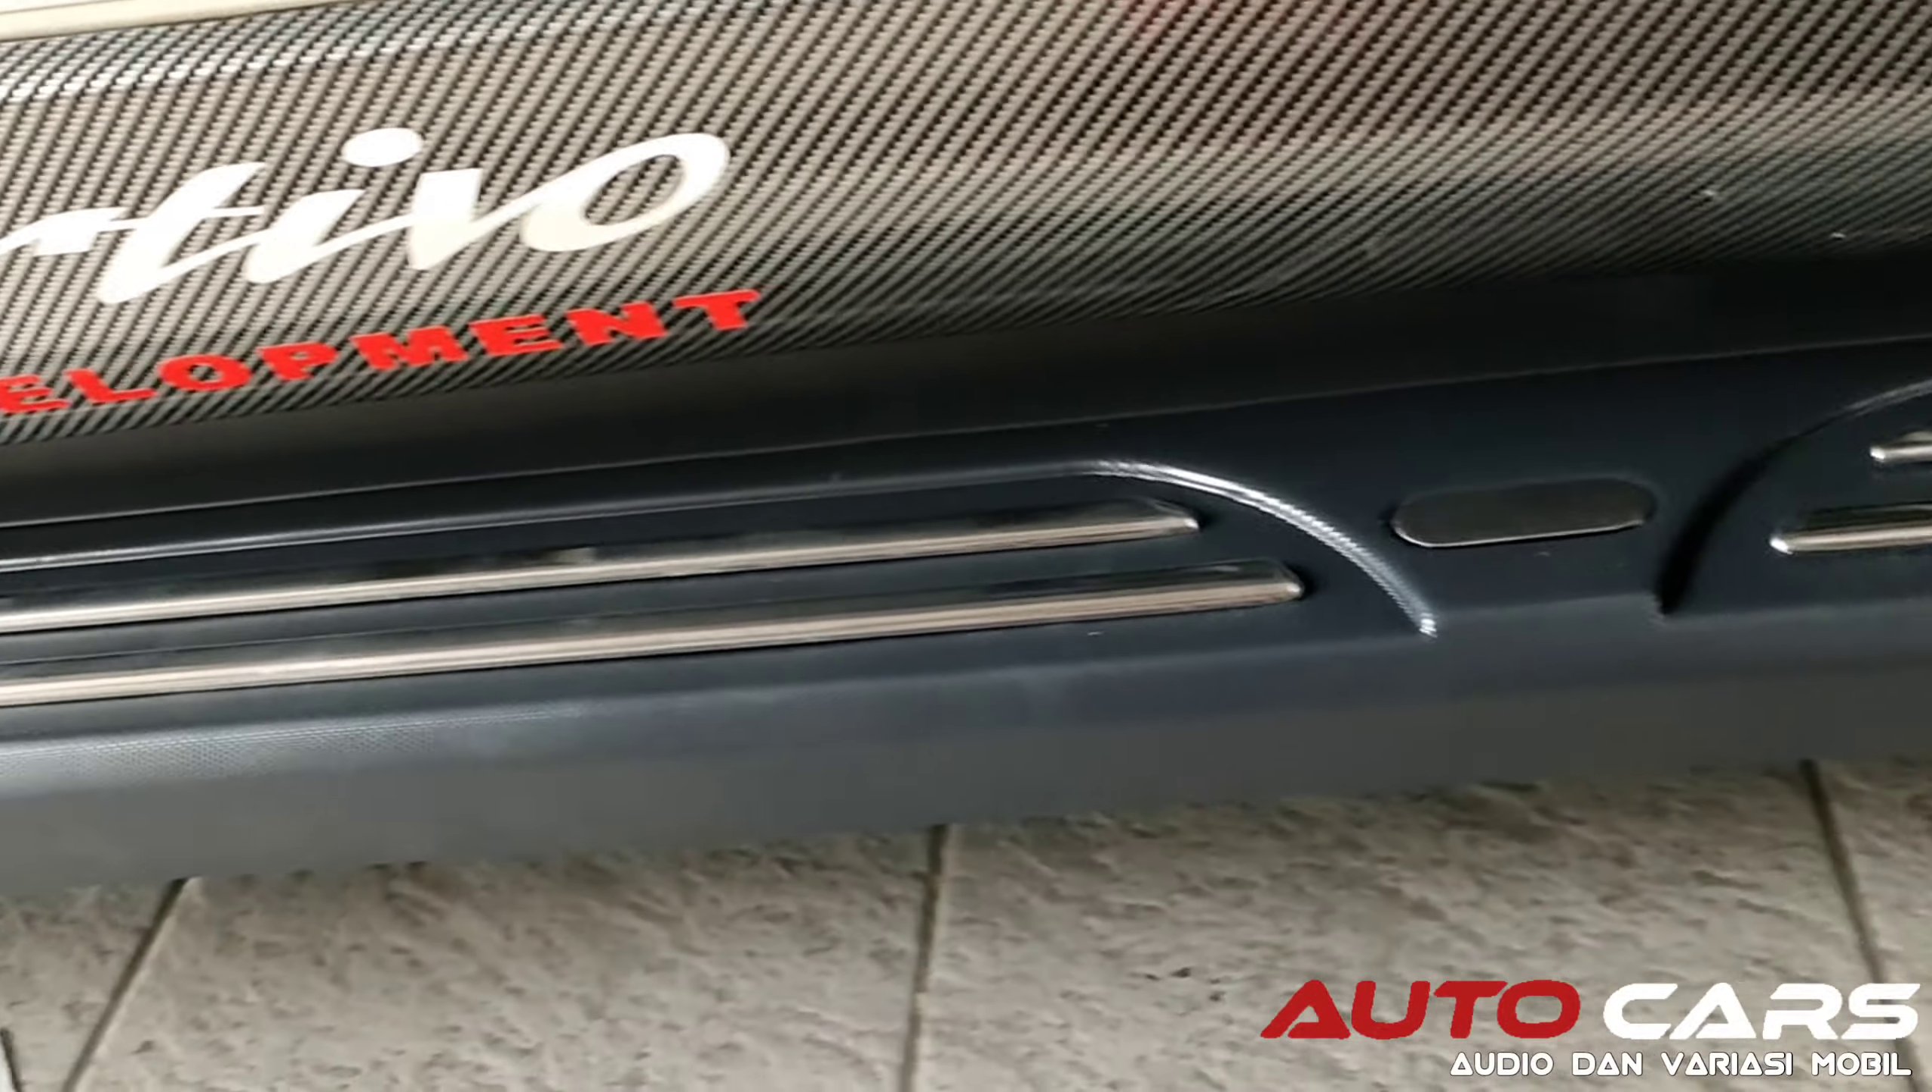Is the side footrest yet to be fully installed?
No.